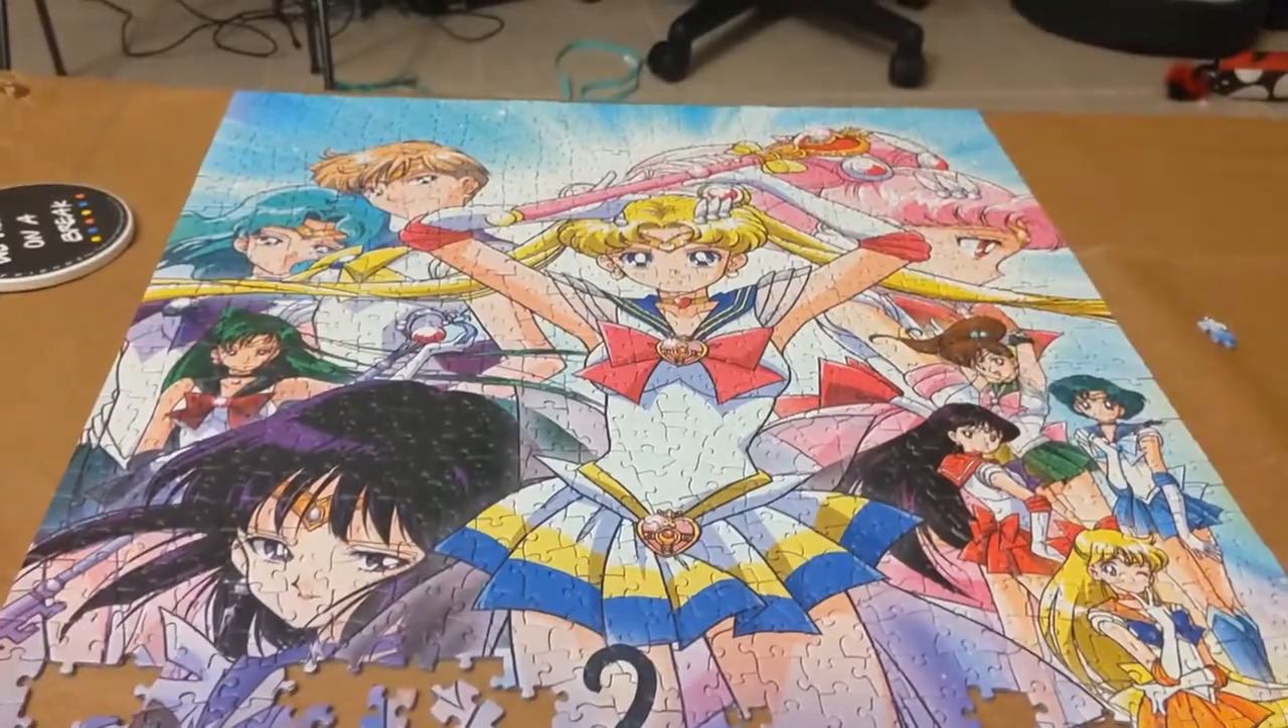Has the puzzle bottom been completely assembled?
No.